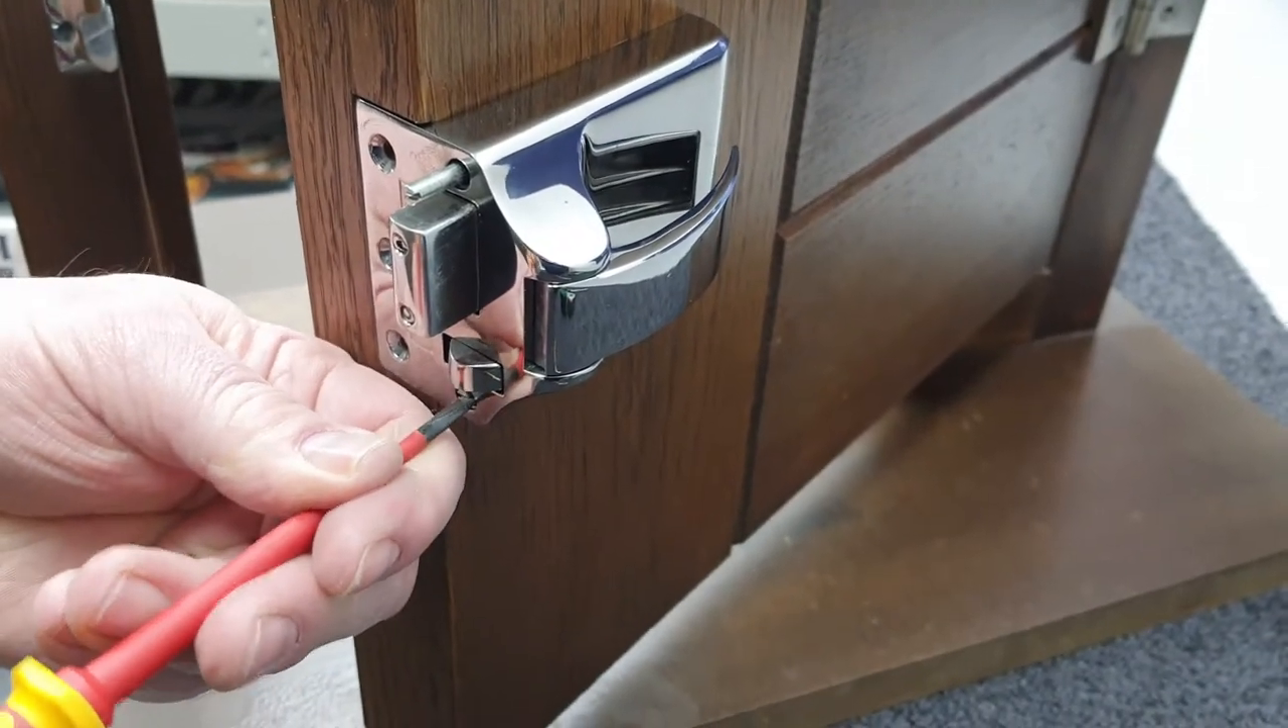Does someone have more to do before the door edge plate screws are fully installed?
Yes.